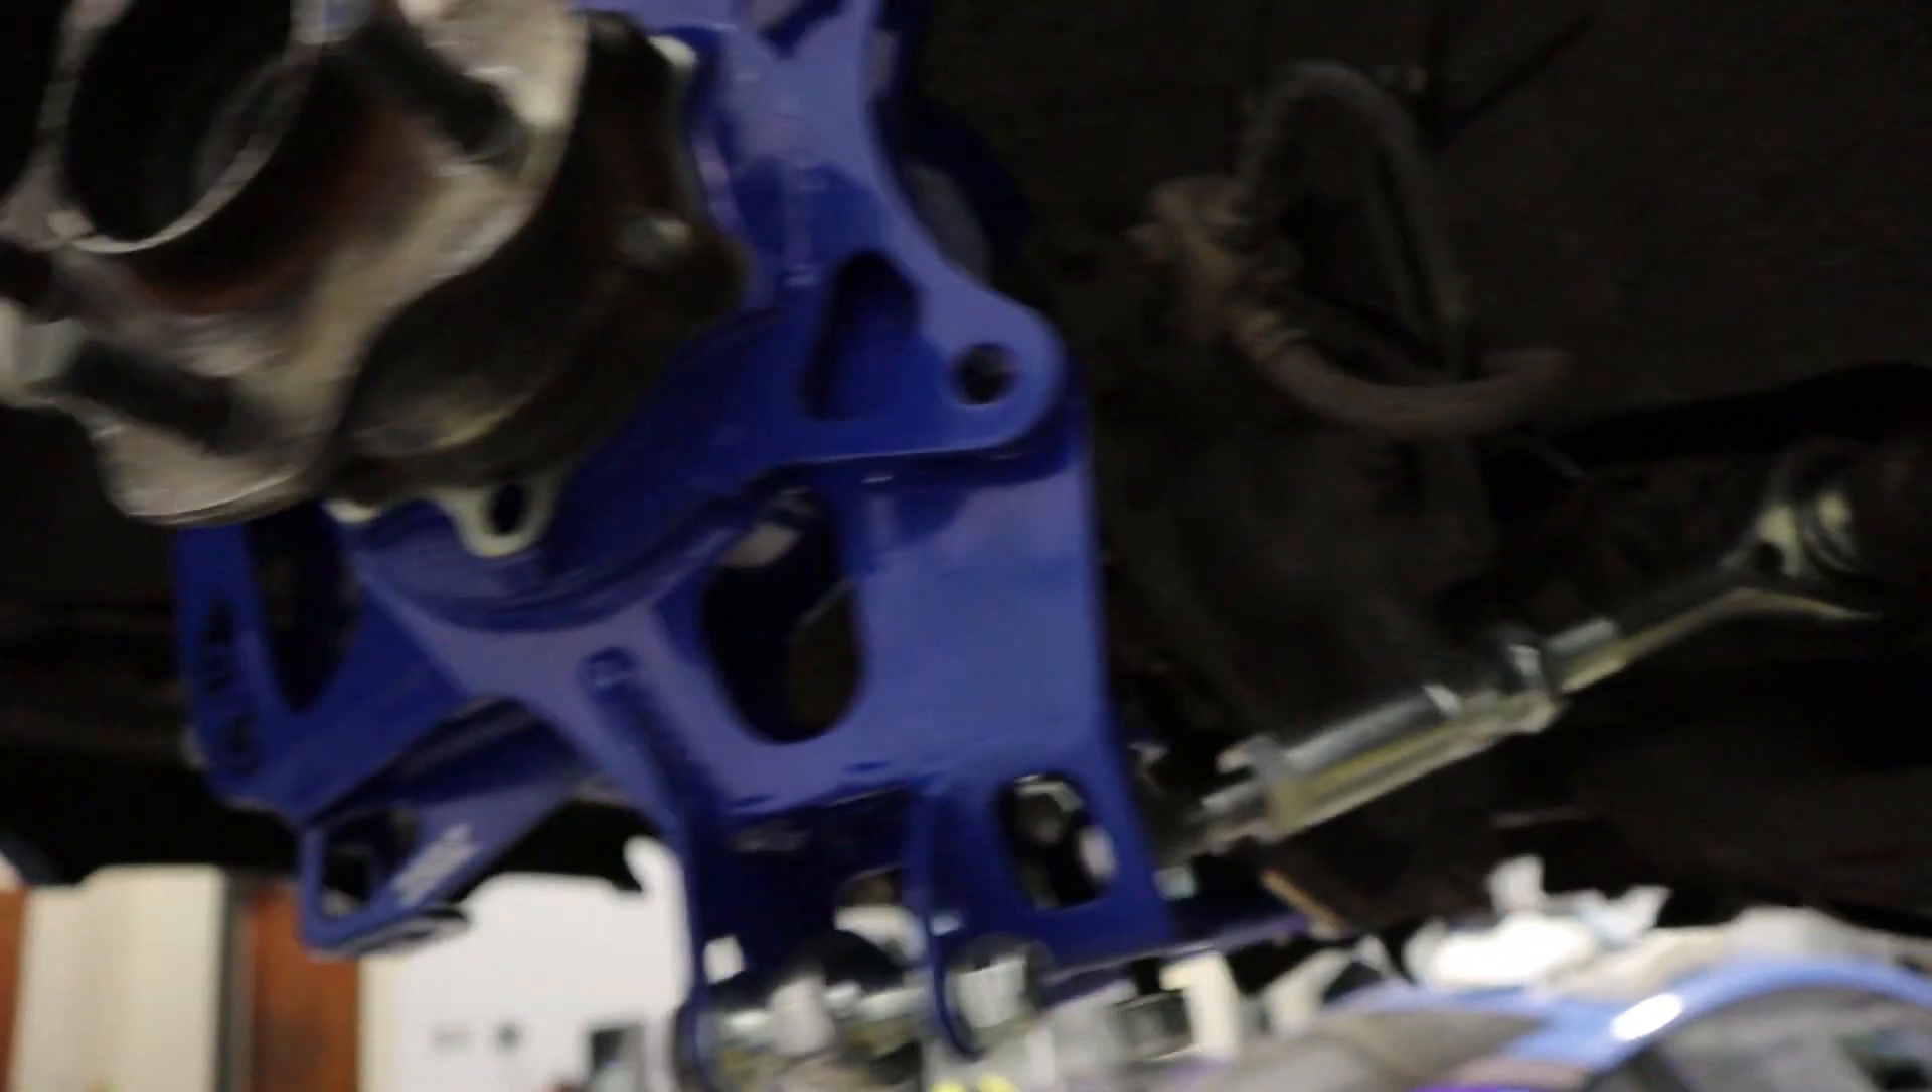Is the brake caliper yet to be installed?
Yes.